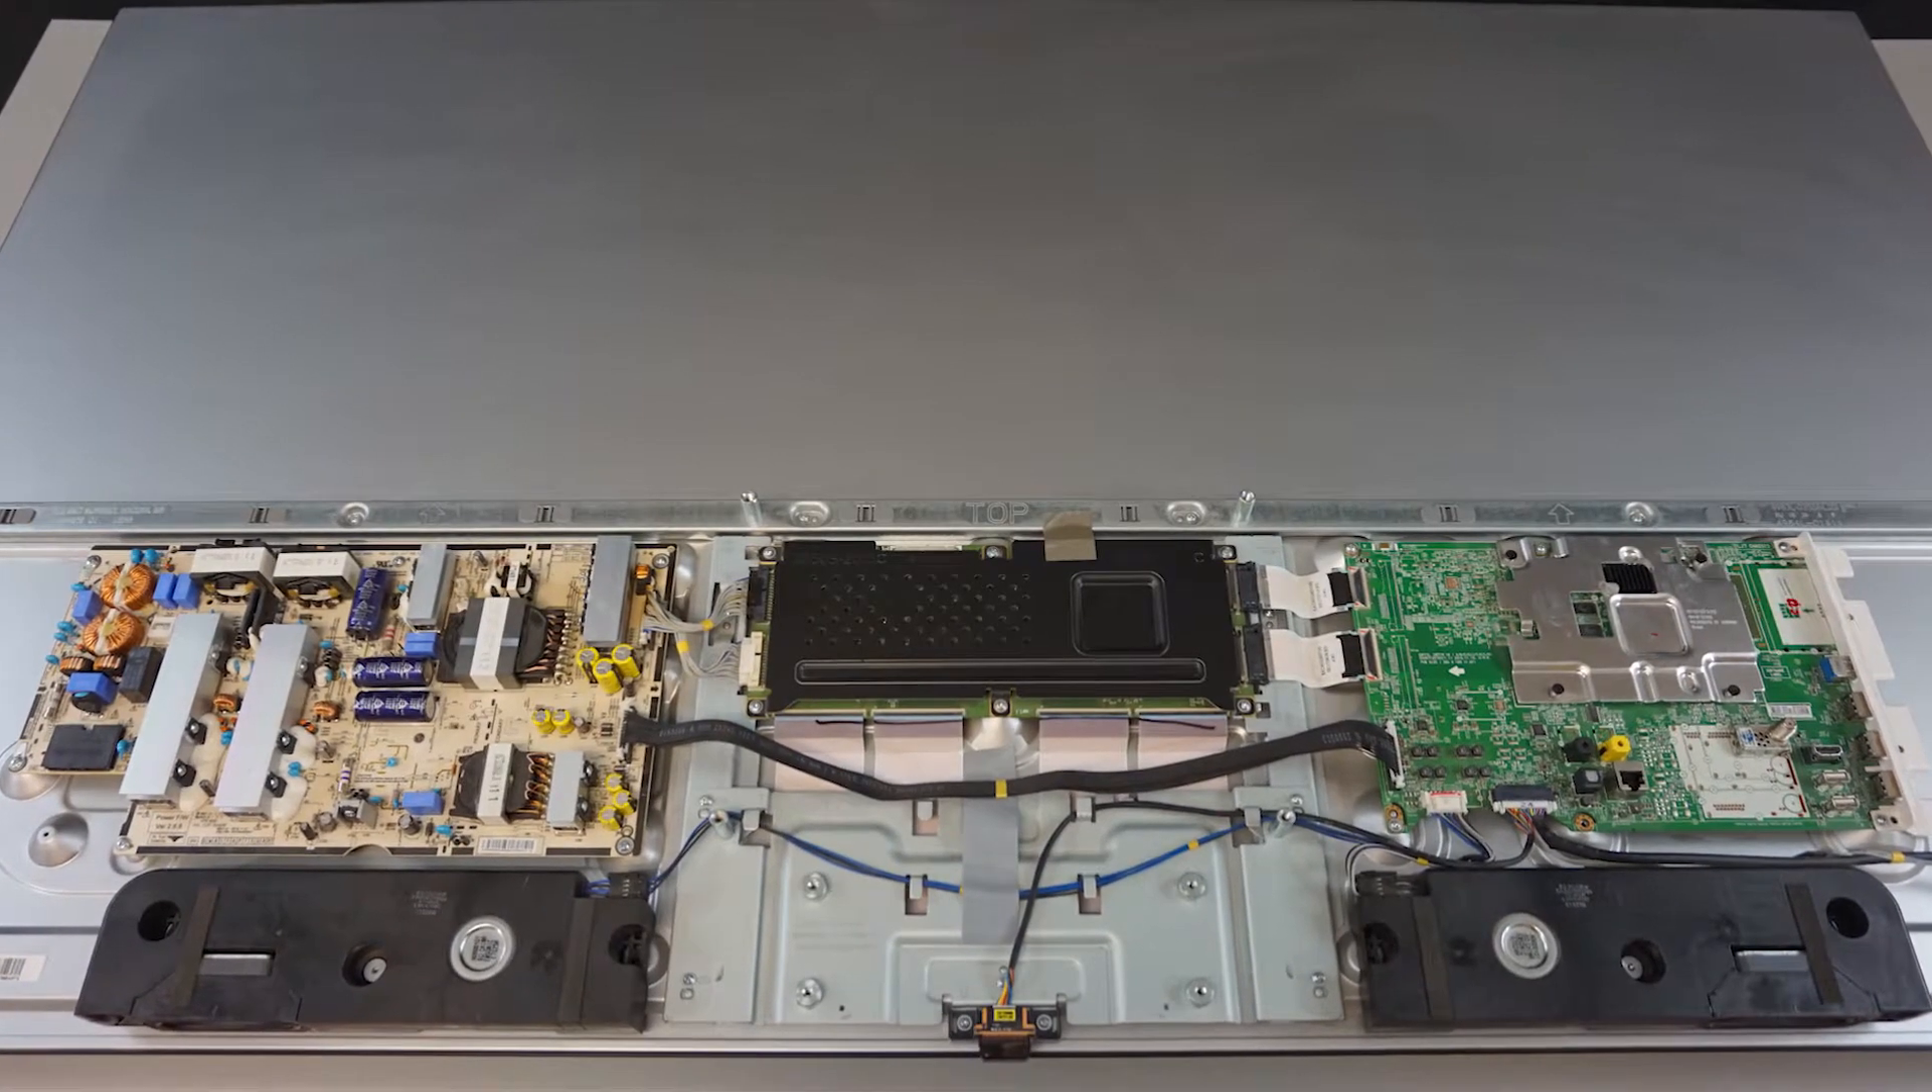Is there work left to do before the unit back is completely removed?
No.